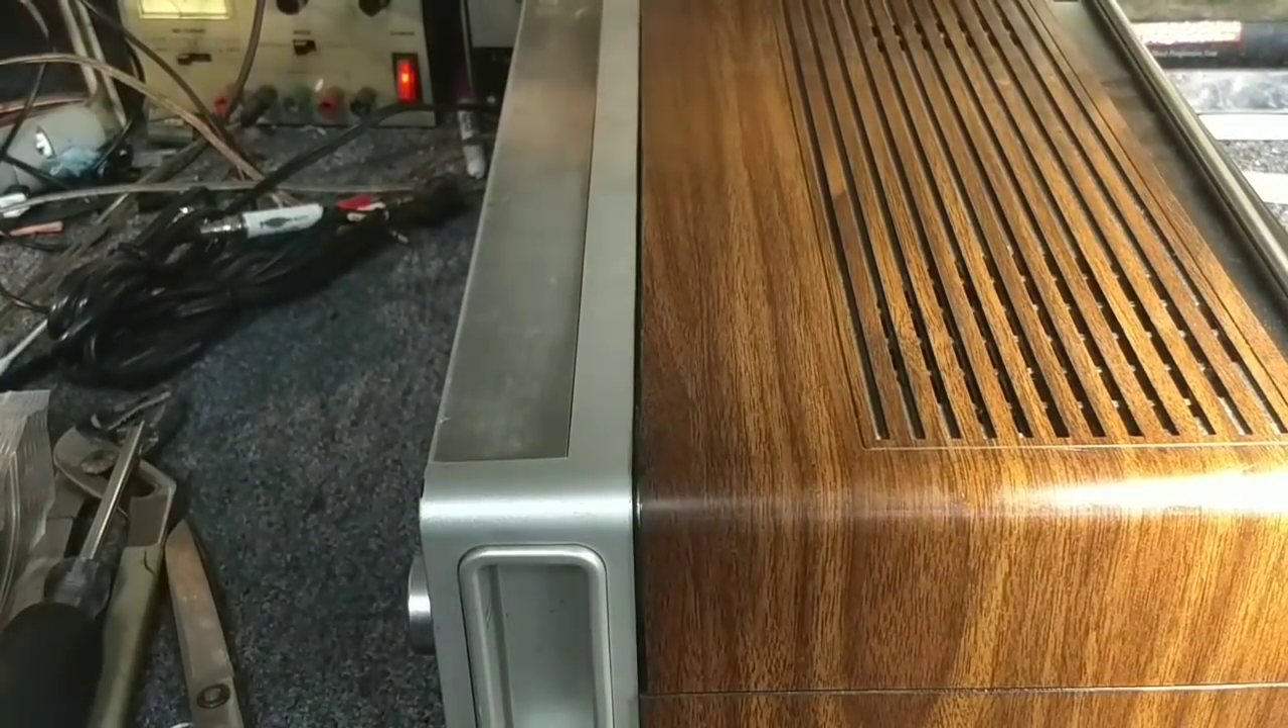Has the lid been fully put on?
Yes.